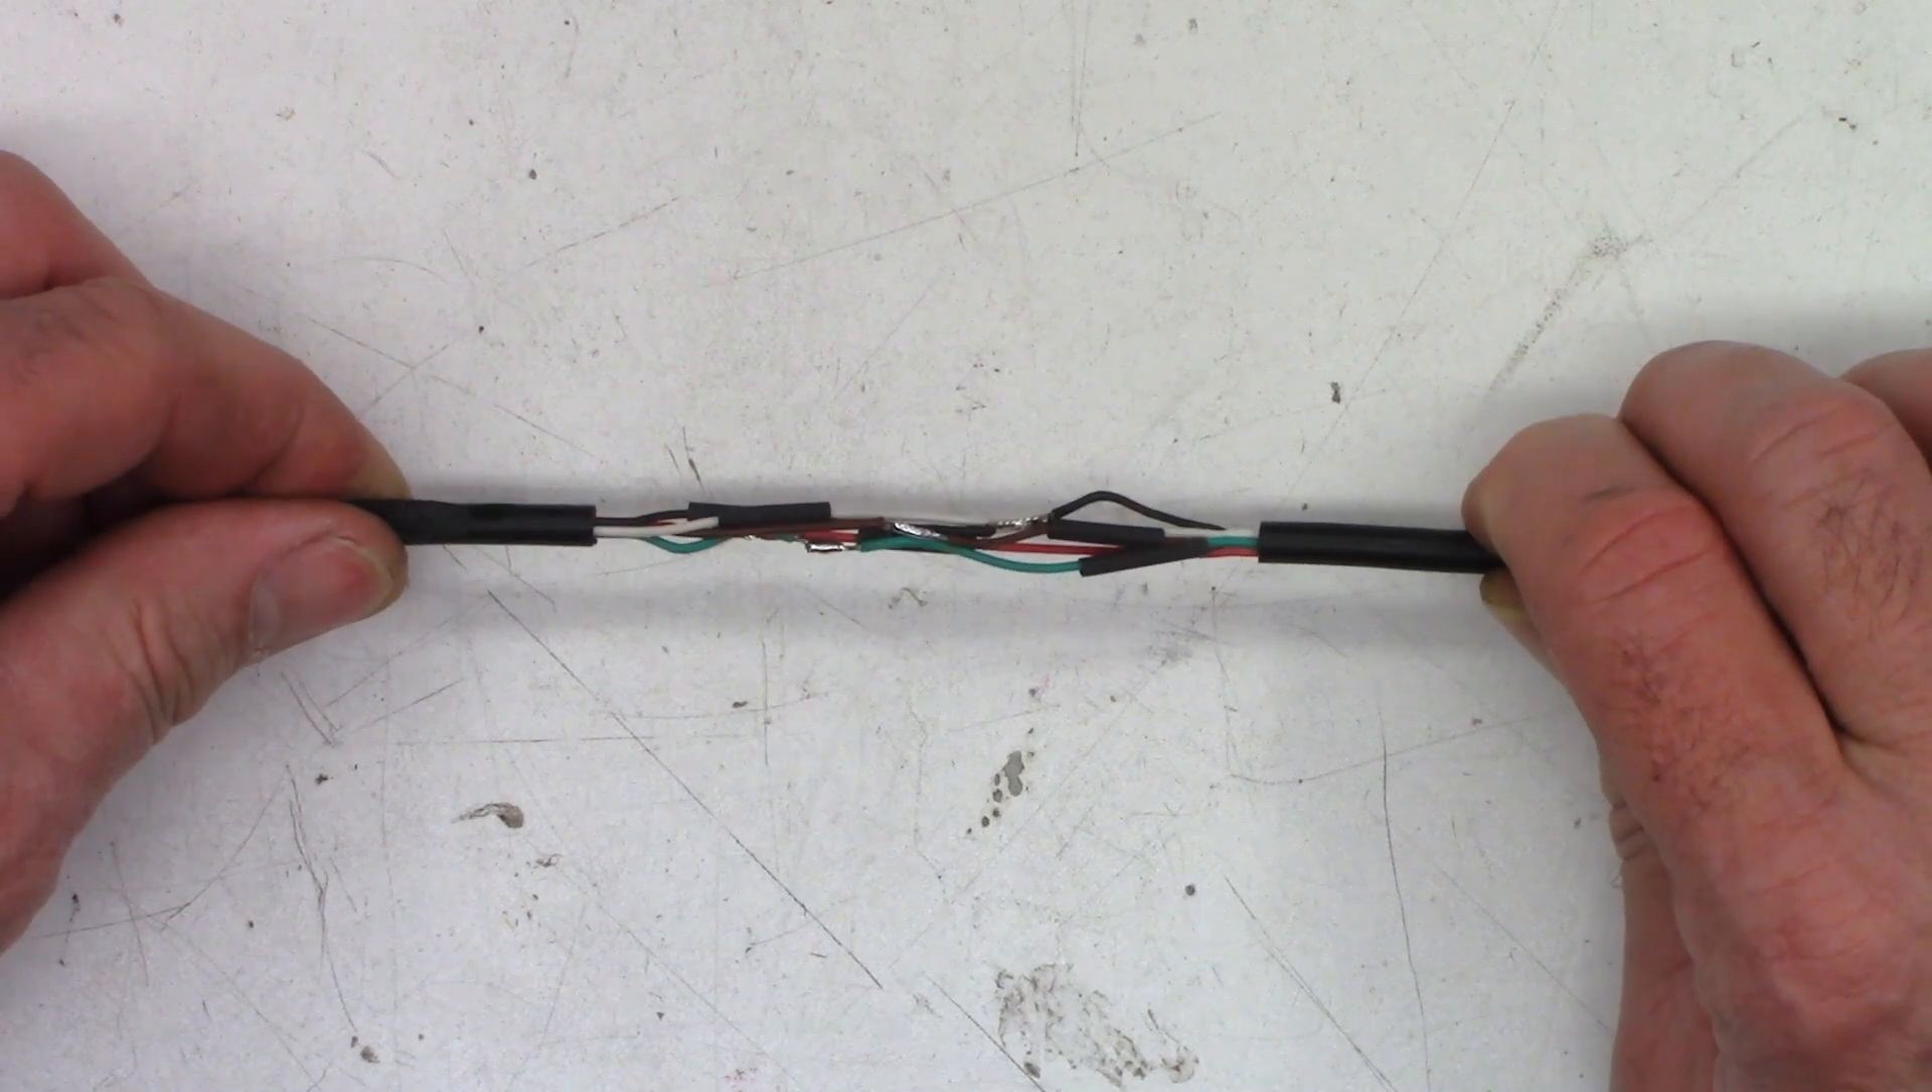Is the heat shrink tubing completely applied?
No.